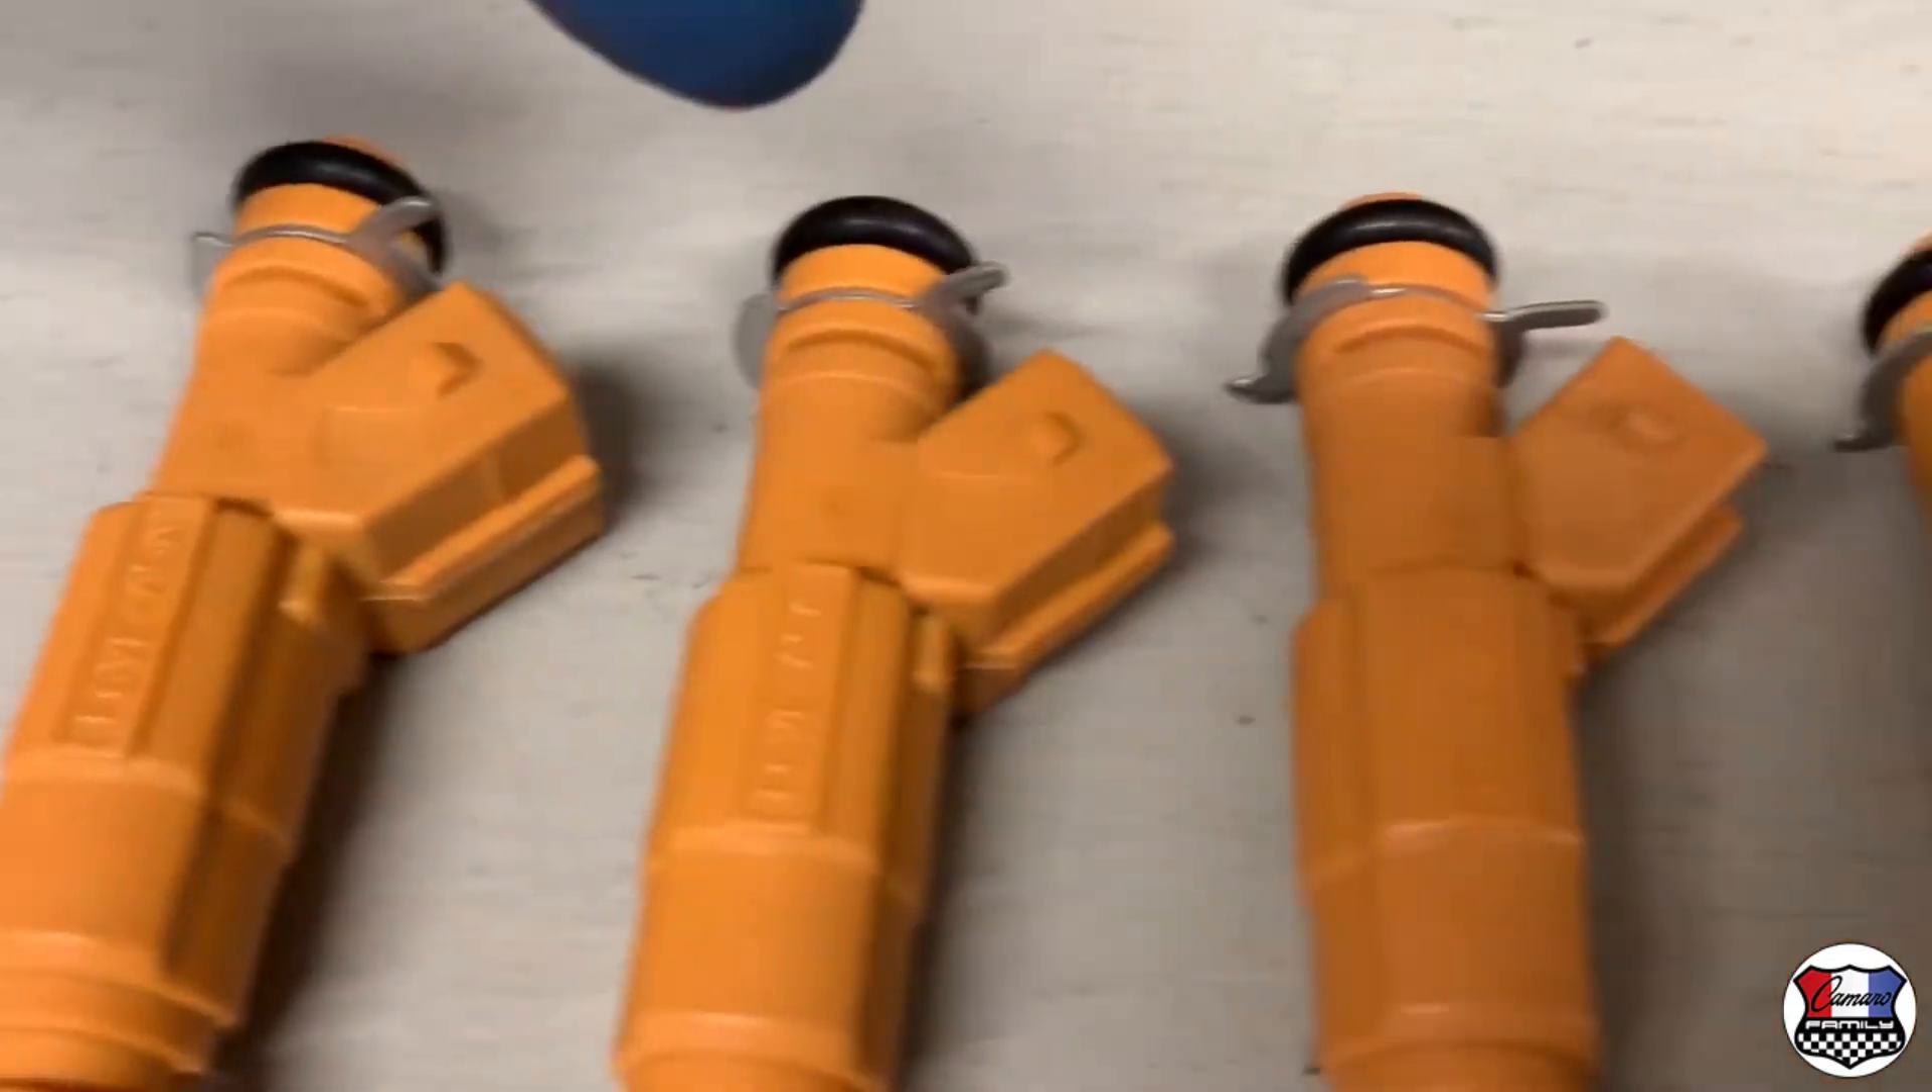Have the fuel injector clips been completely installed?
Yes.